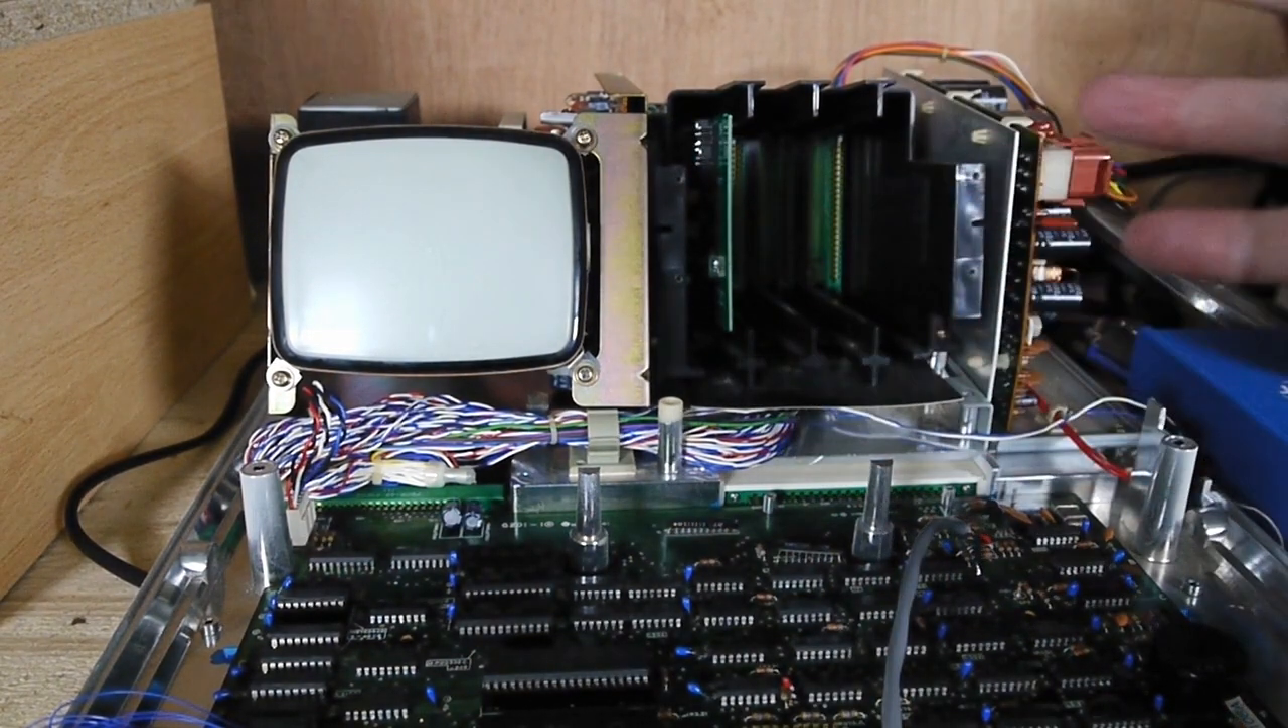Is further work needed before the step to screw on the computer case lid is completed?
Yes.